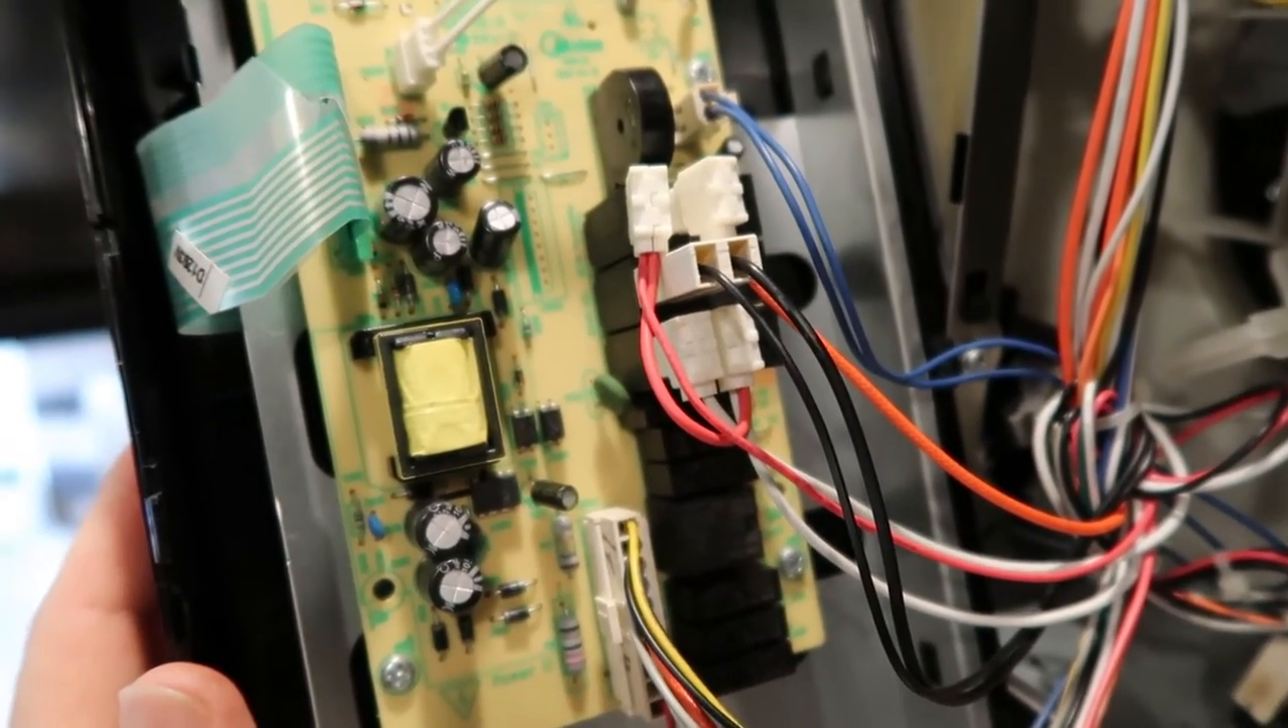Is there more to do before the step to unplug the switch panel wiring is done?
Yes.